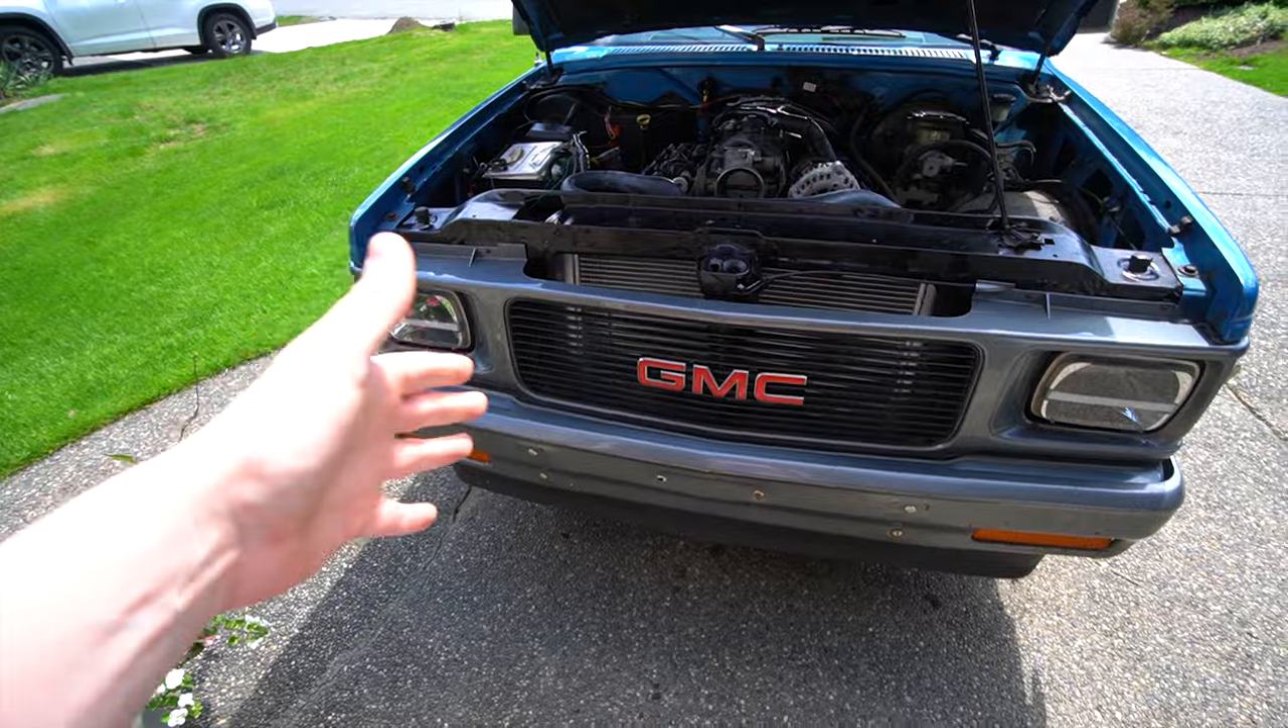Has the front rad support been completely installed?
Yes.